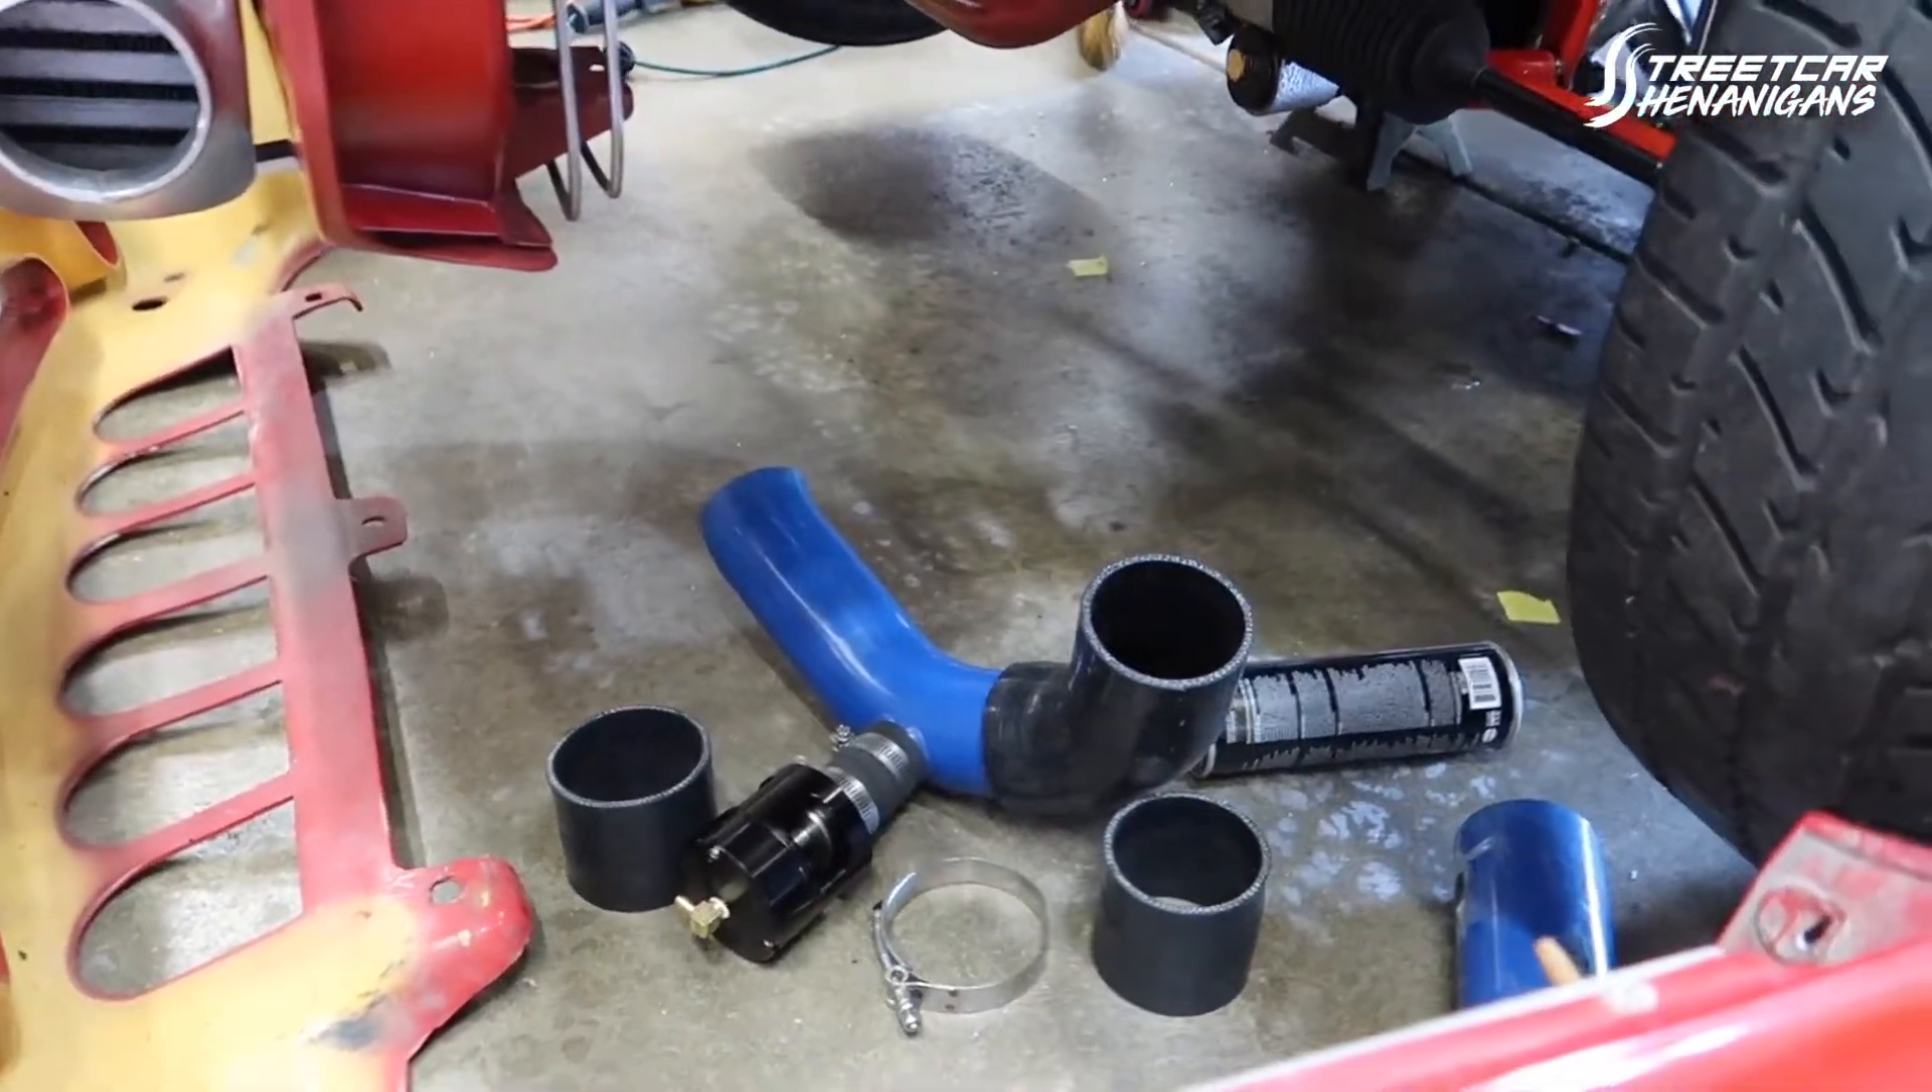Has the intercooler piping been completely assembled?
No.